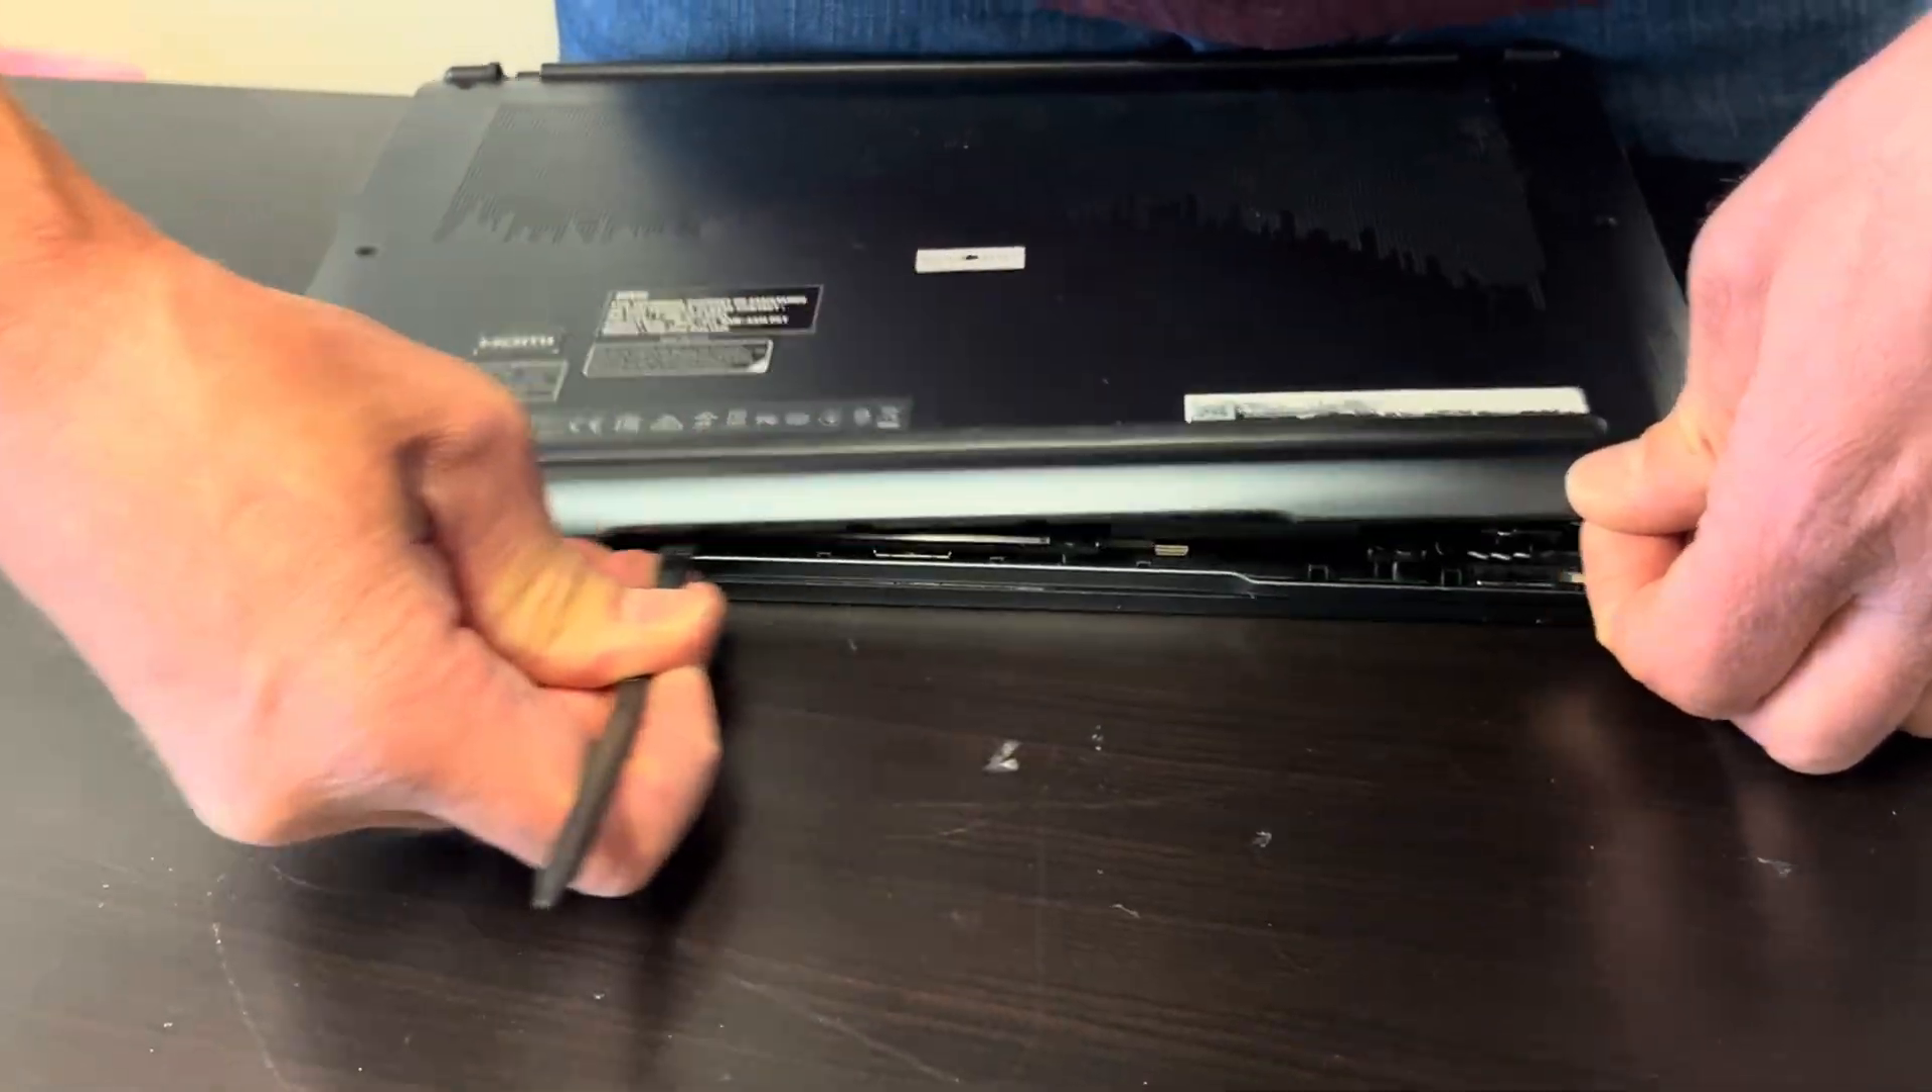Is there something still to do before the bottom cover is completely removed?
Yes.